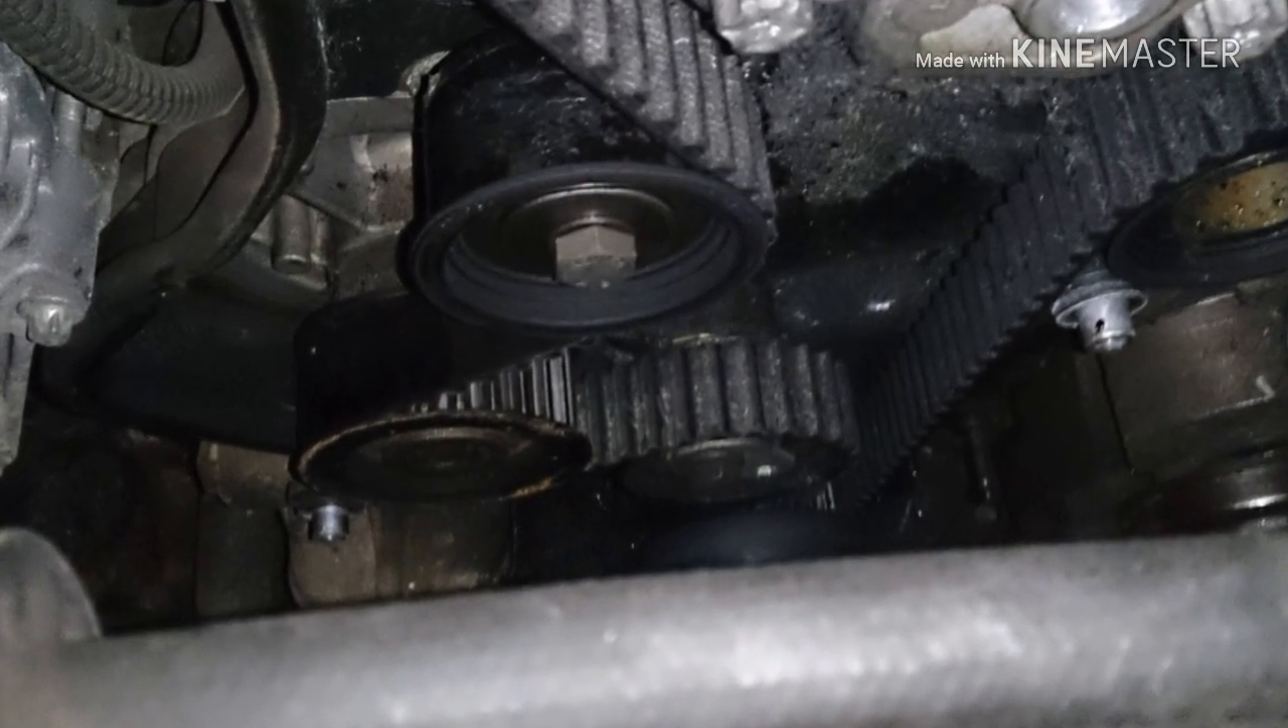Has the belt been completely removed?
No.